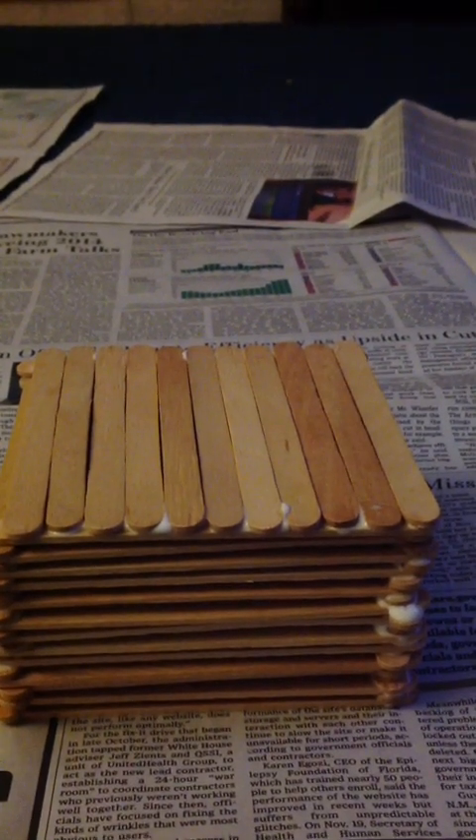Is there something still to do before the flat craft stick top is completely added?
No.